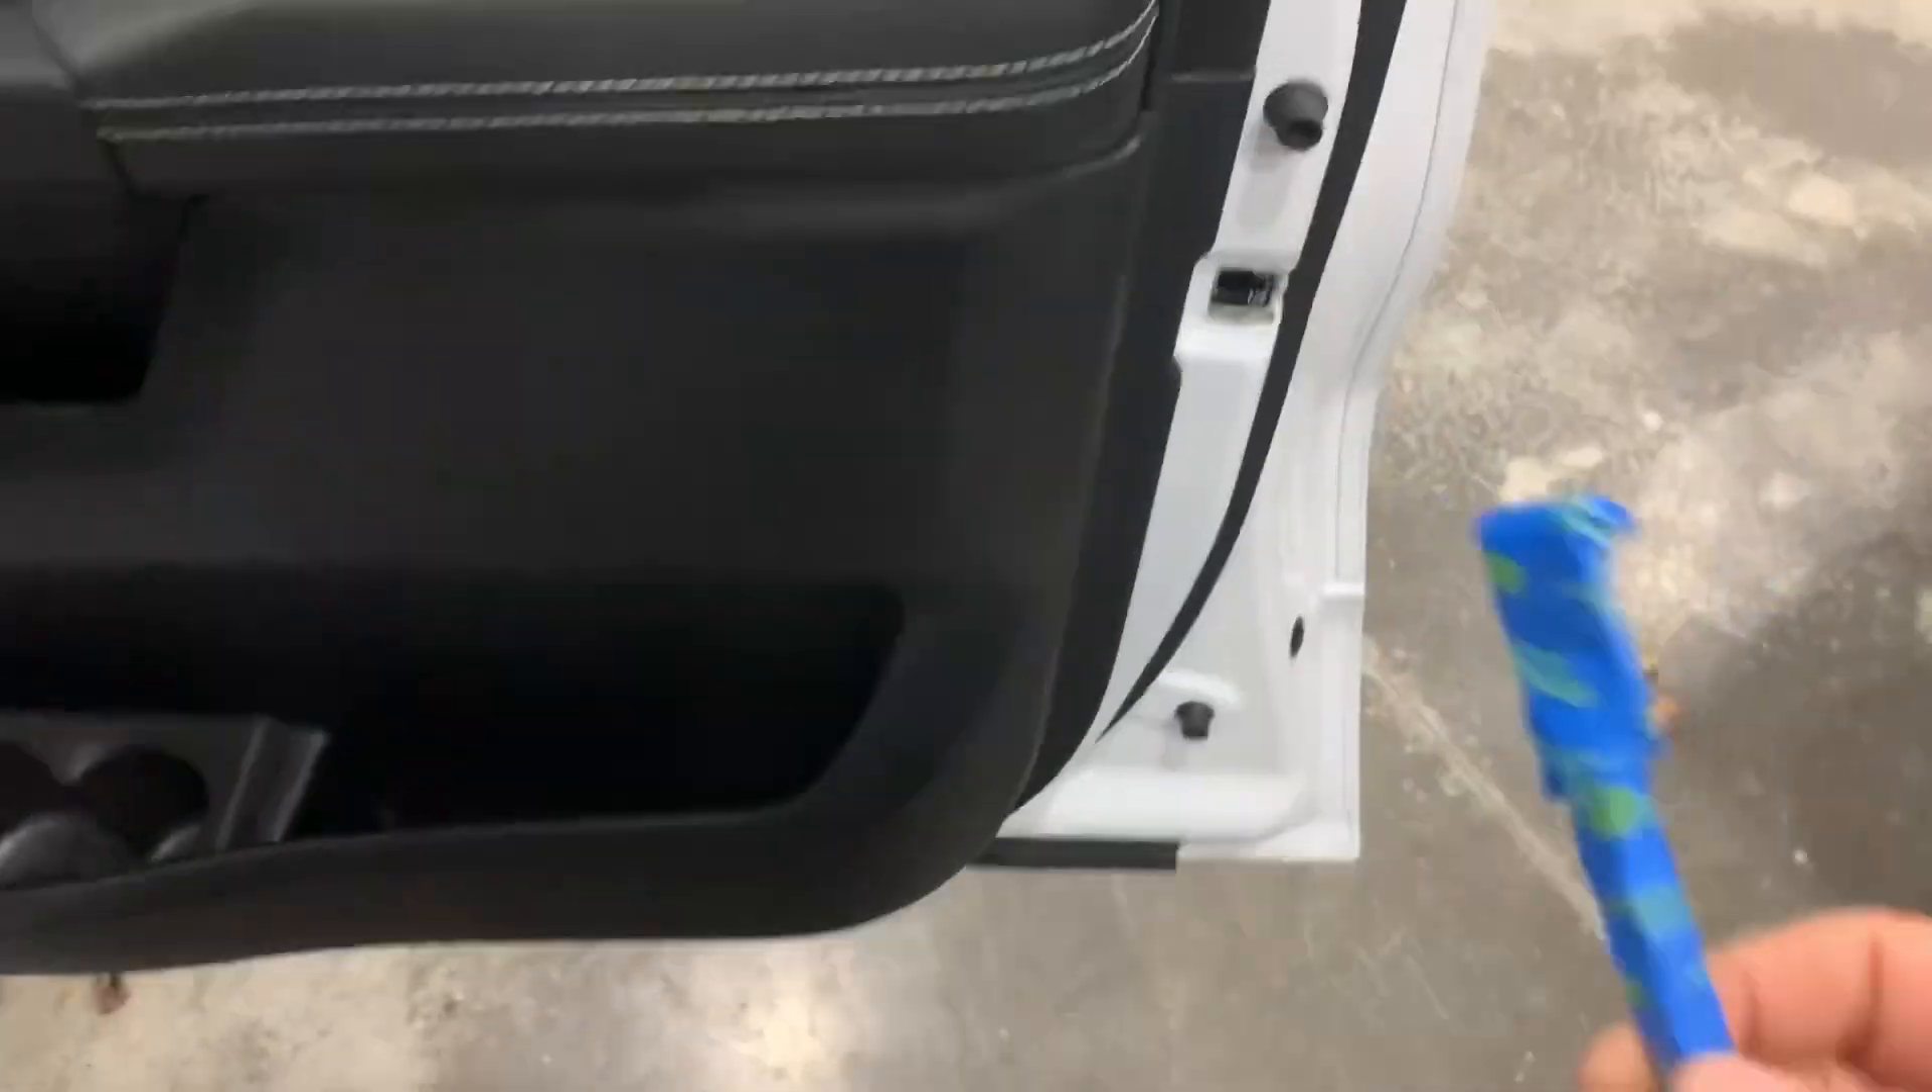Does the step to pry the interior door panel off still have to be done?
Yes.